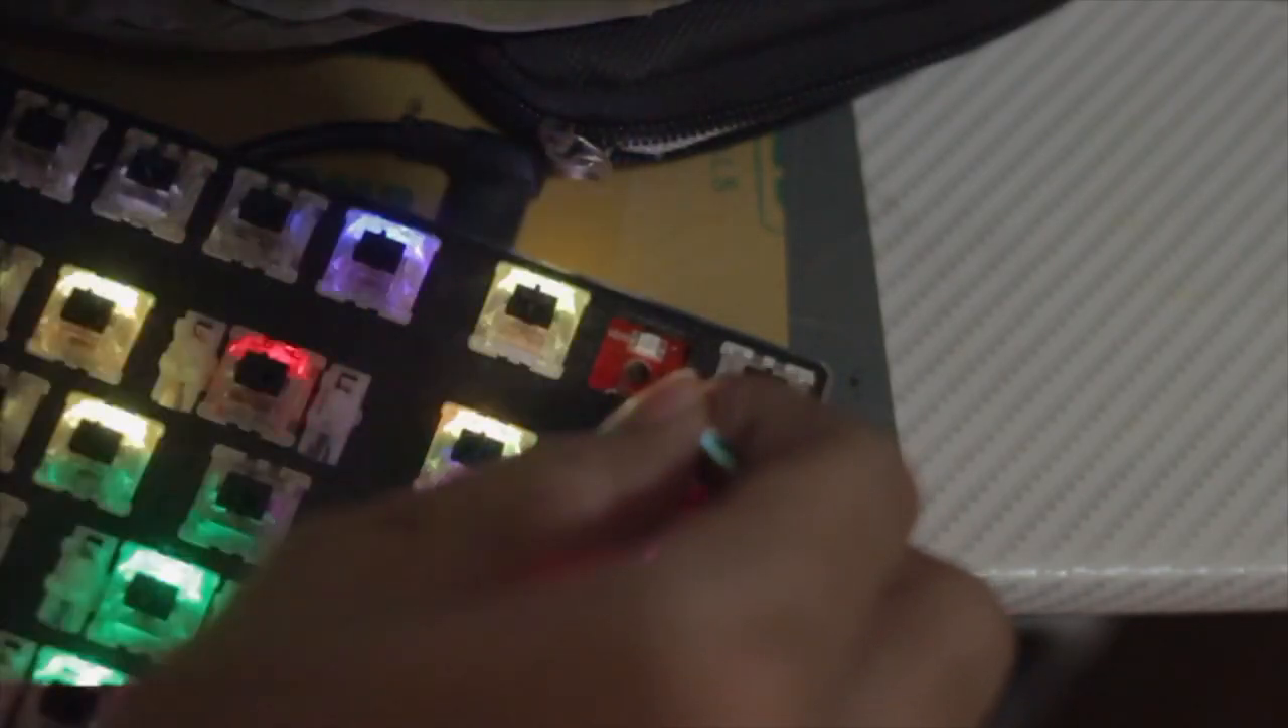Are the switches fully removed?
No.